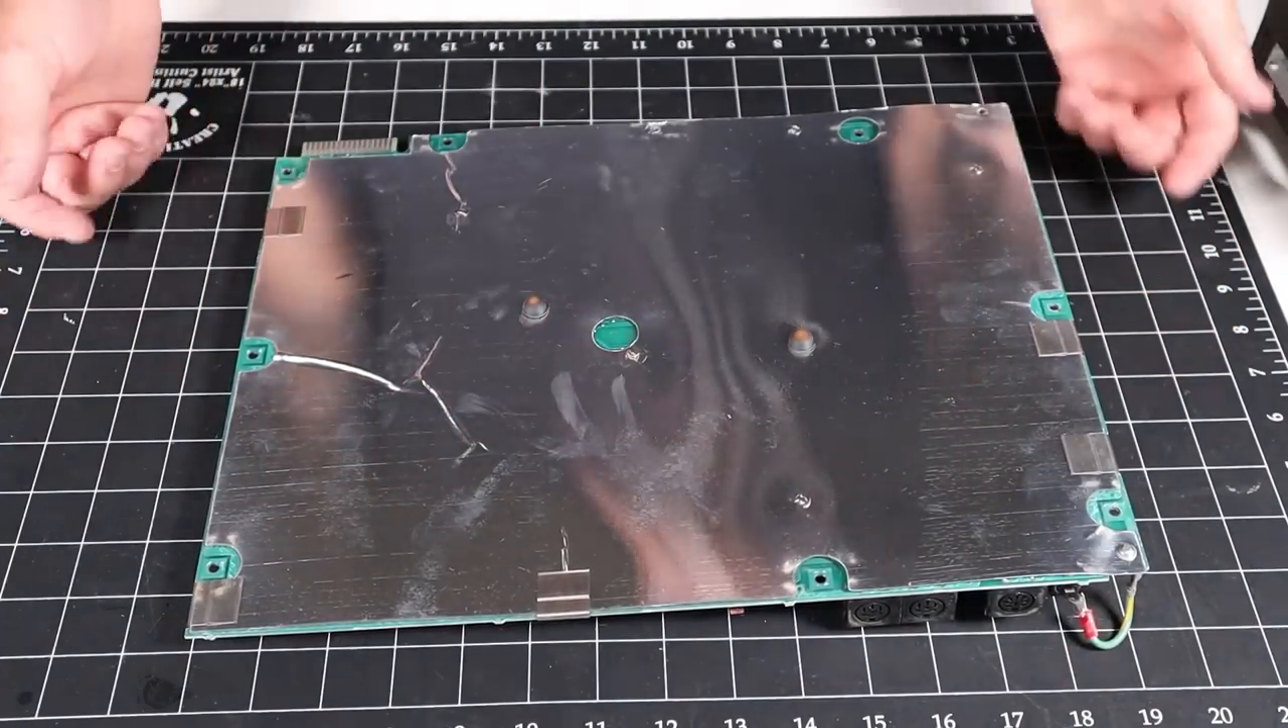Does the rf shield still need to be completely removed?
Yes.